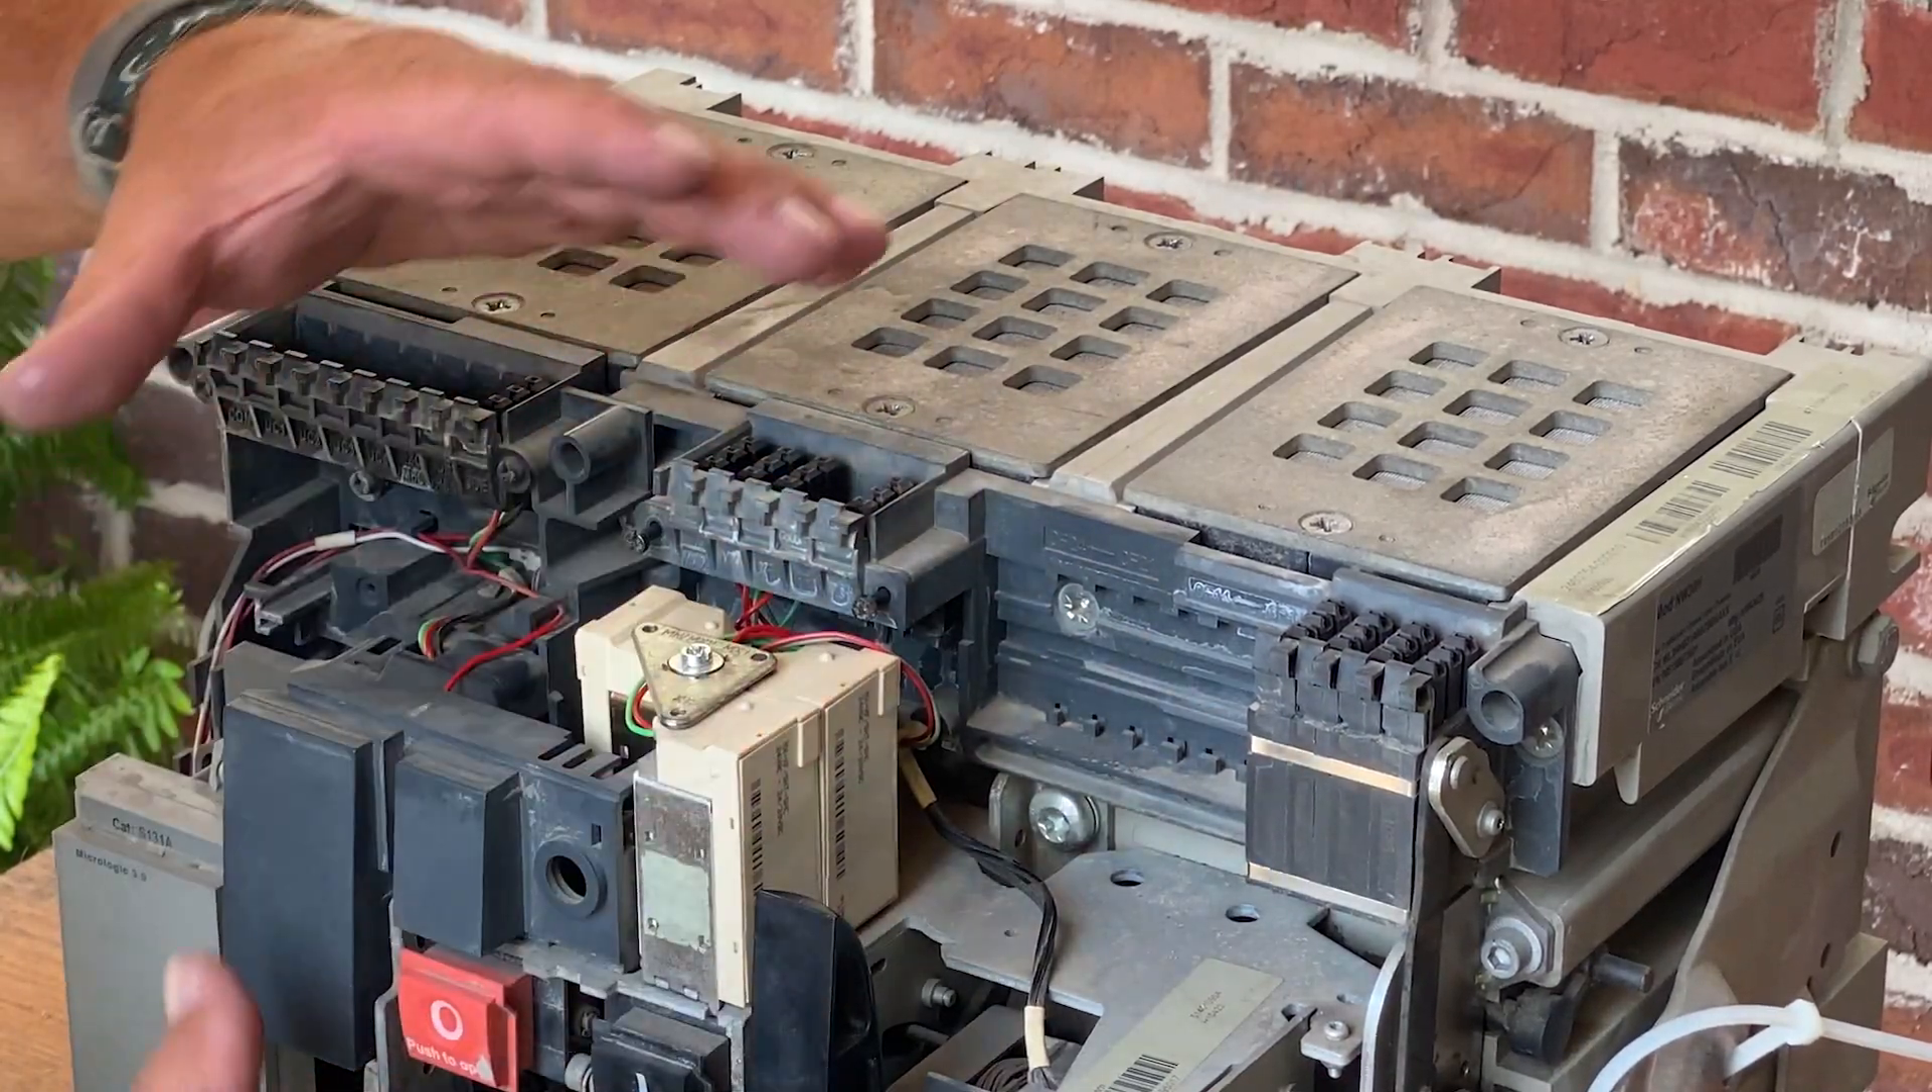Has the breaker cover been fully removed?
Yes.